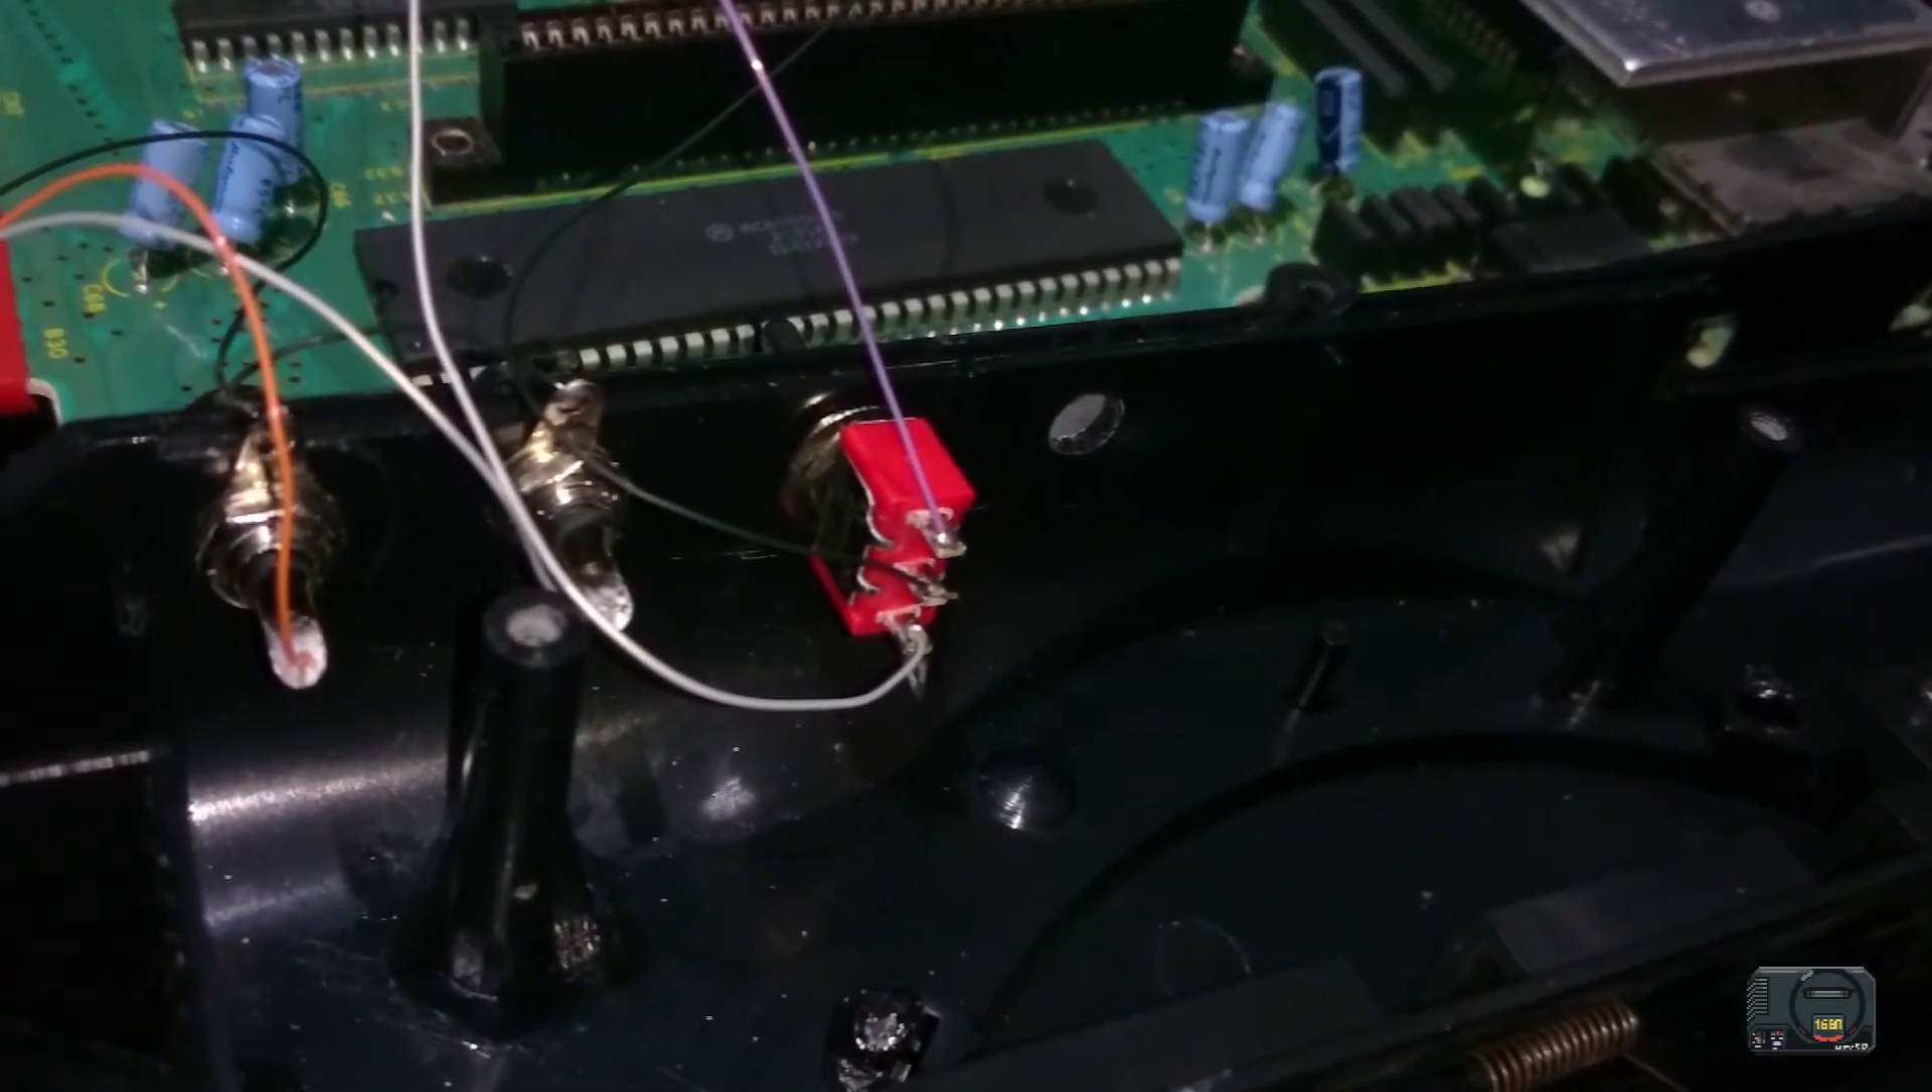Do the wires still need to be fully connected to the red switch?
No.